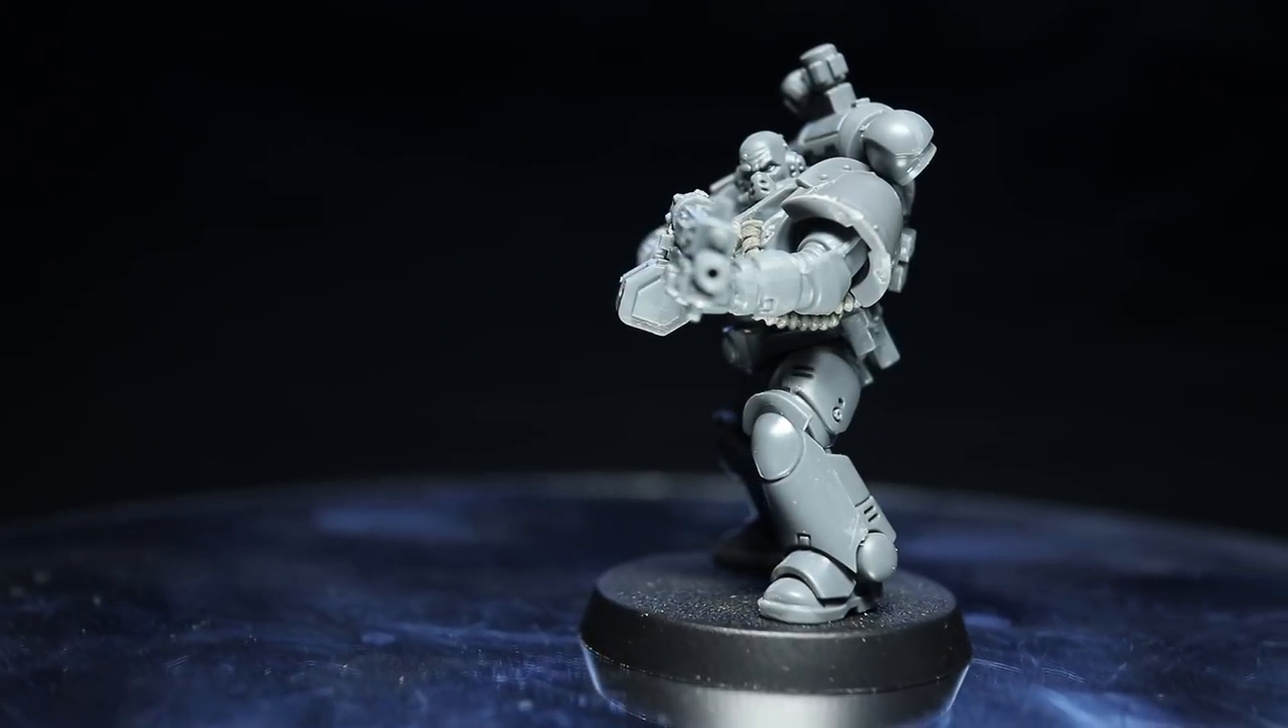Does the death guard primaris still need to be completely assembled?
No.